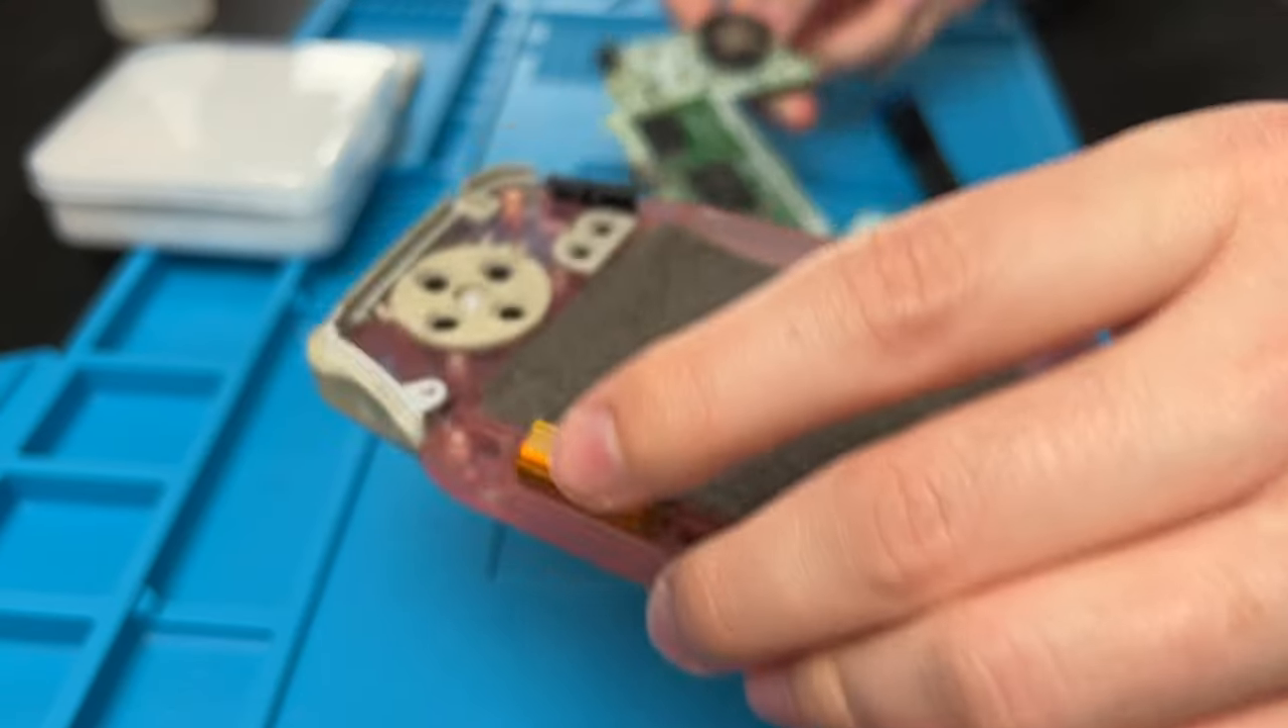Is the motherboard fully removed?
Yes.